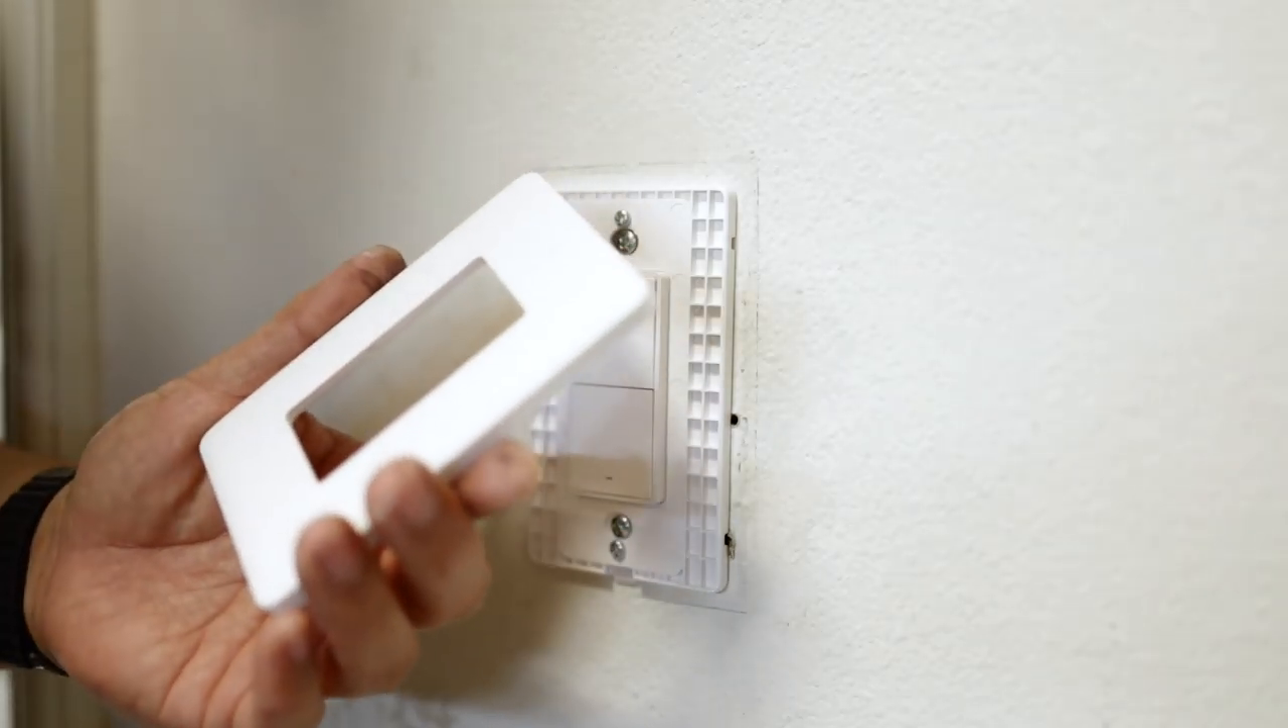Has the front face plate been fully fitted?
No.